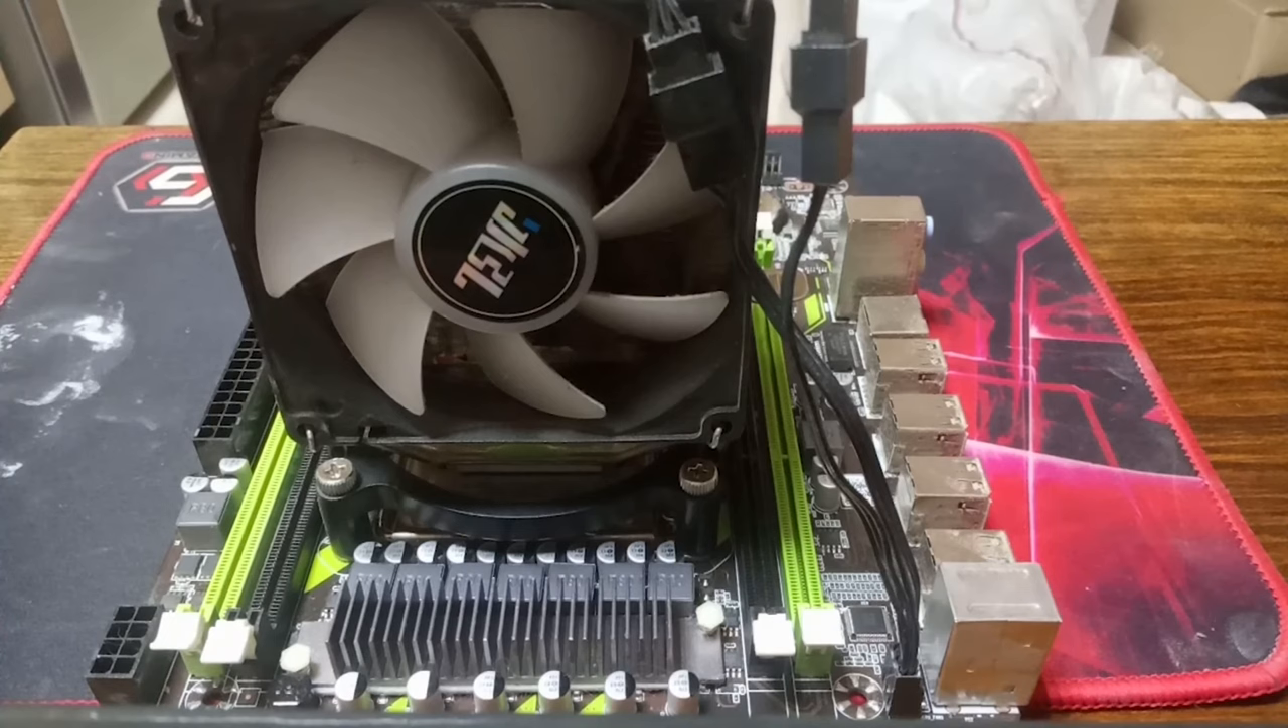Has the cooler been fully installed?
Yes.